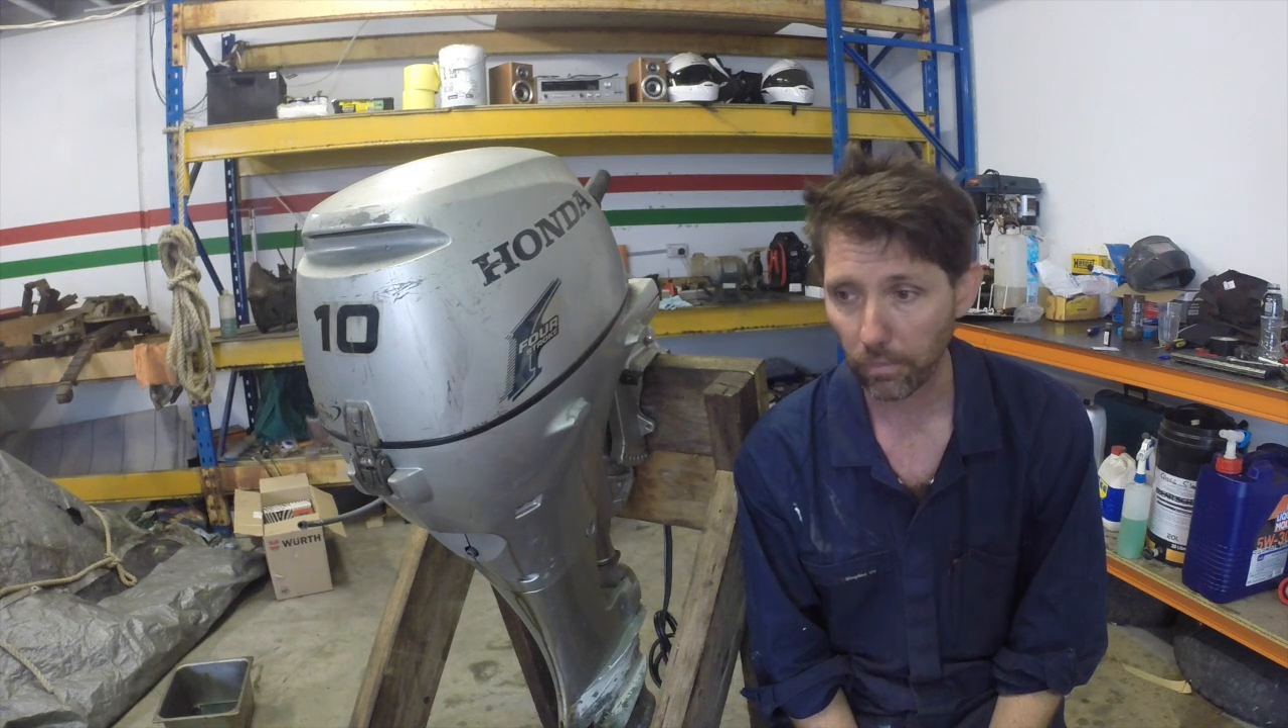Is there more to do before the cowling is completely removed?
Yes.